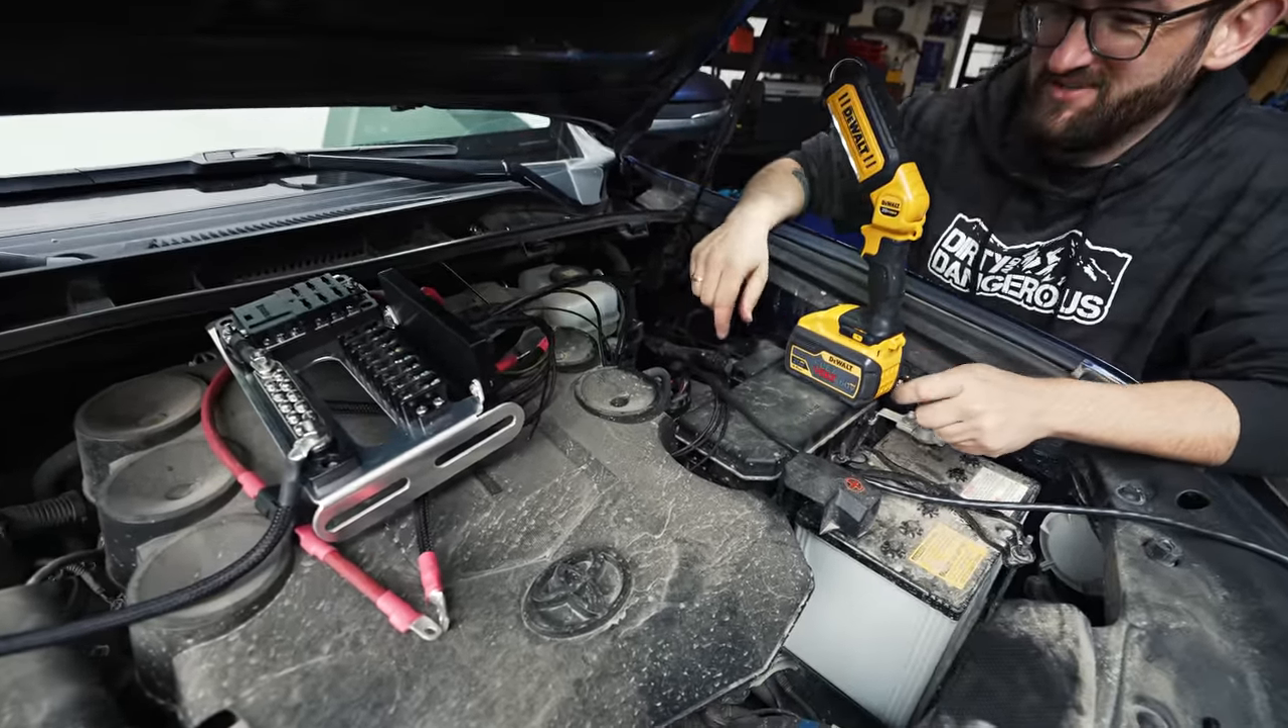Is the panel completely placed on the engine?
Yes.